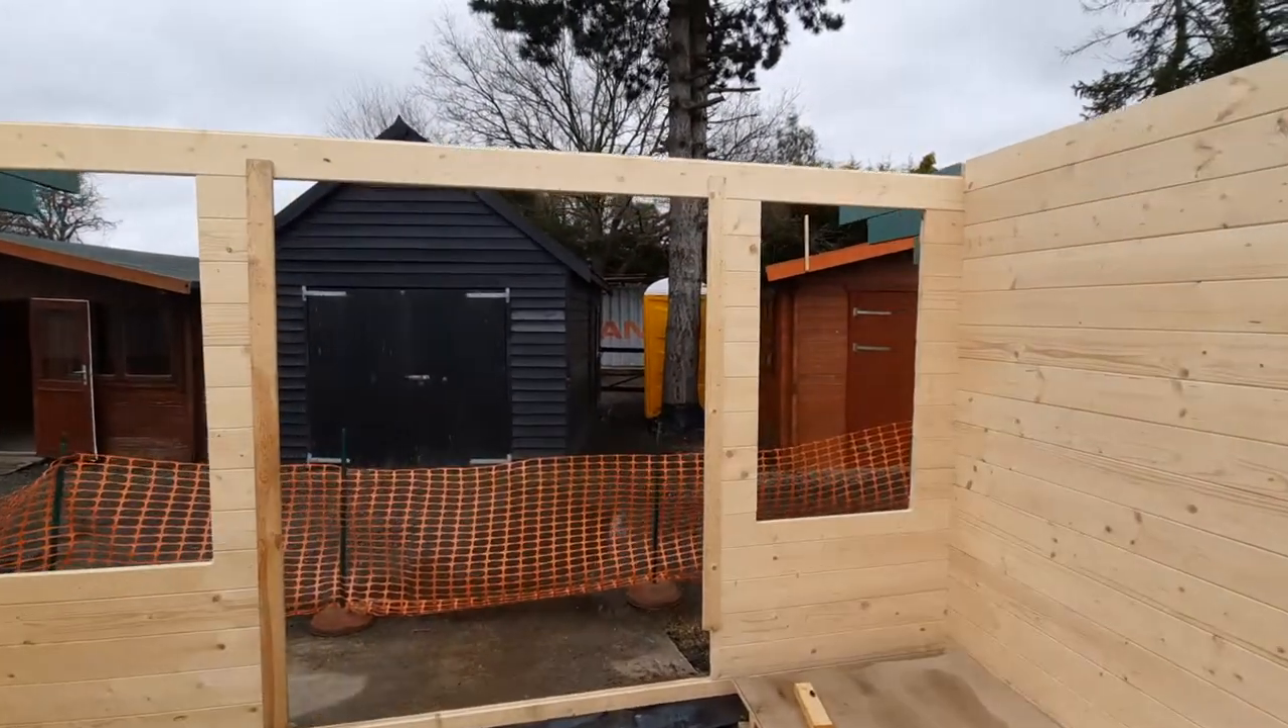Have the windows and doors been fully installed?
No.